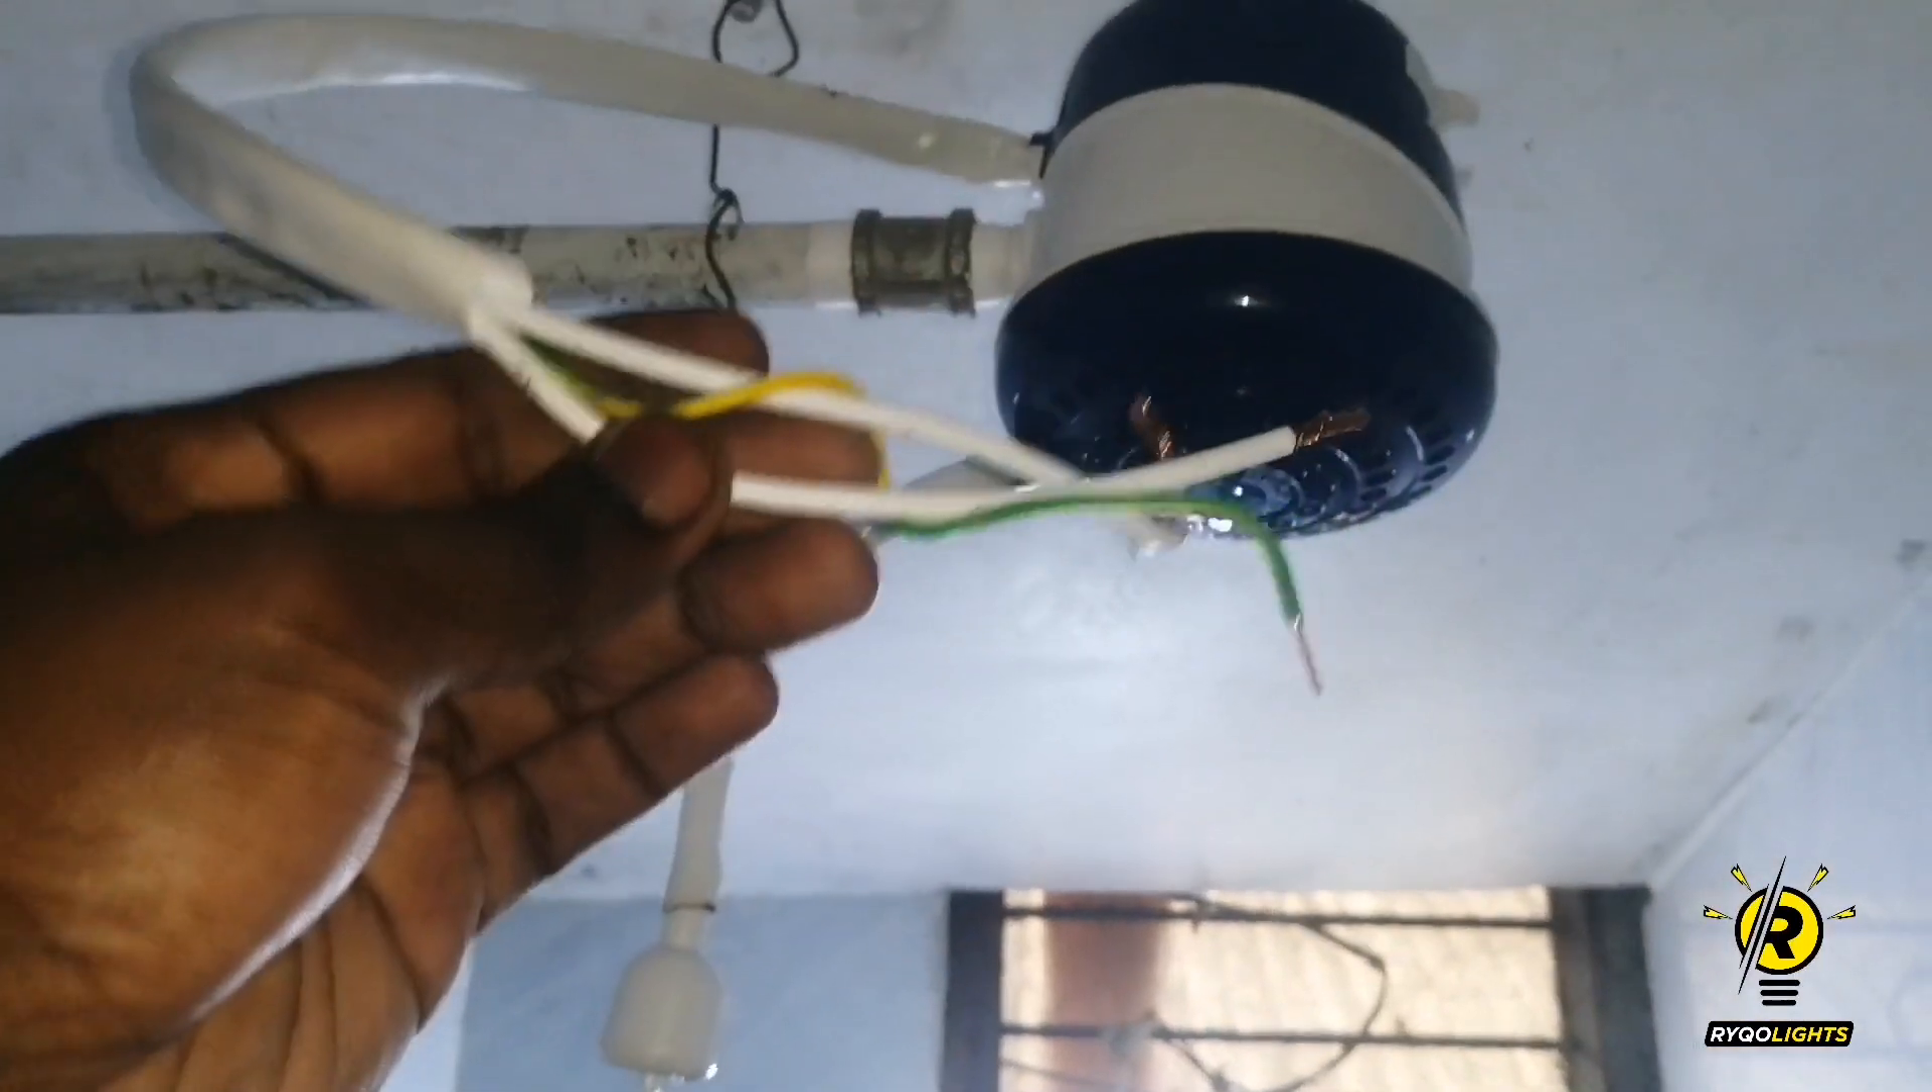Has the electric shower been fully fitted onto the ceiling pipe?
Yes.